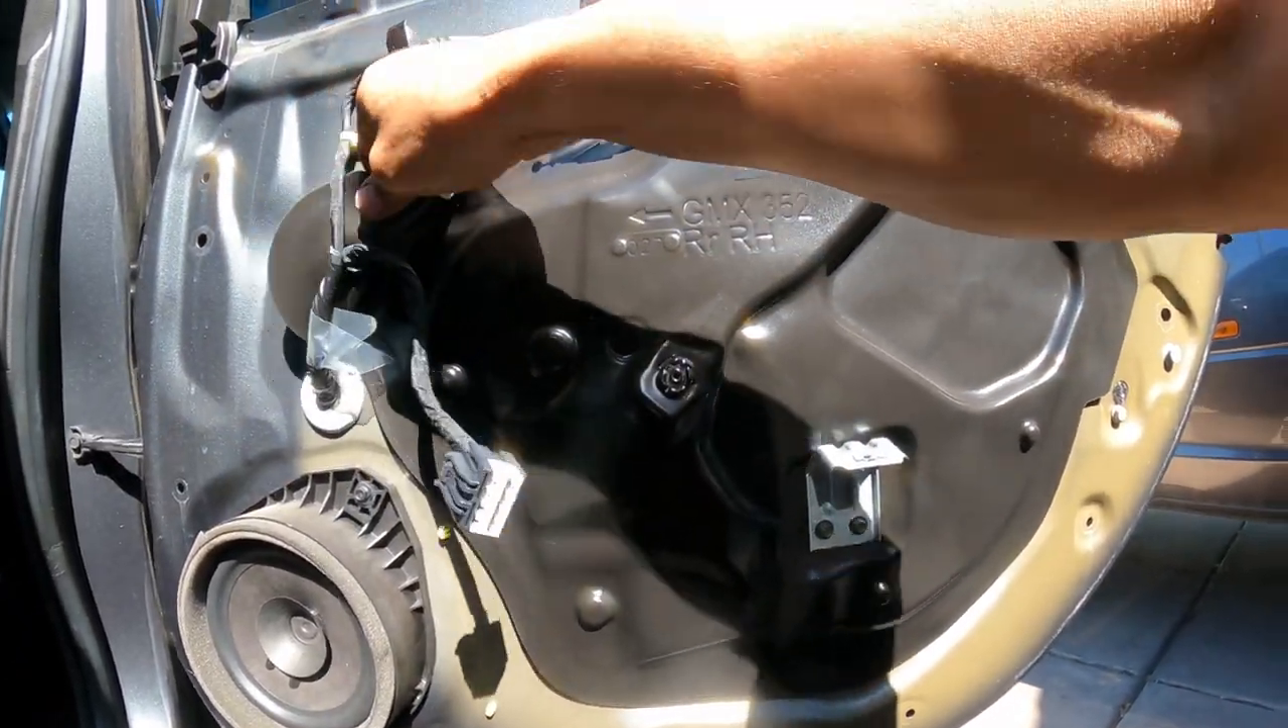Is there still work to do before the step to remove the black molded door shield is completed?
Yes.